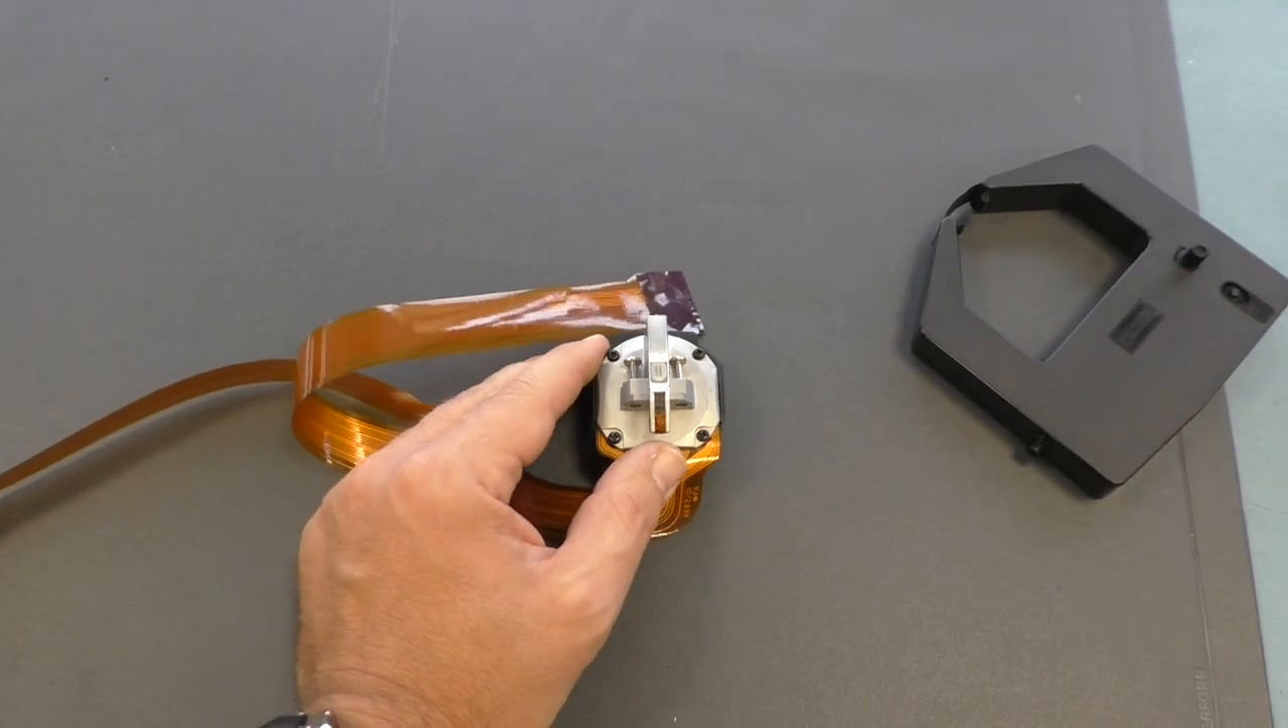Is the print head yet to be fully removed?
No.